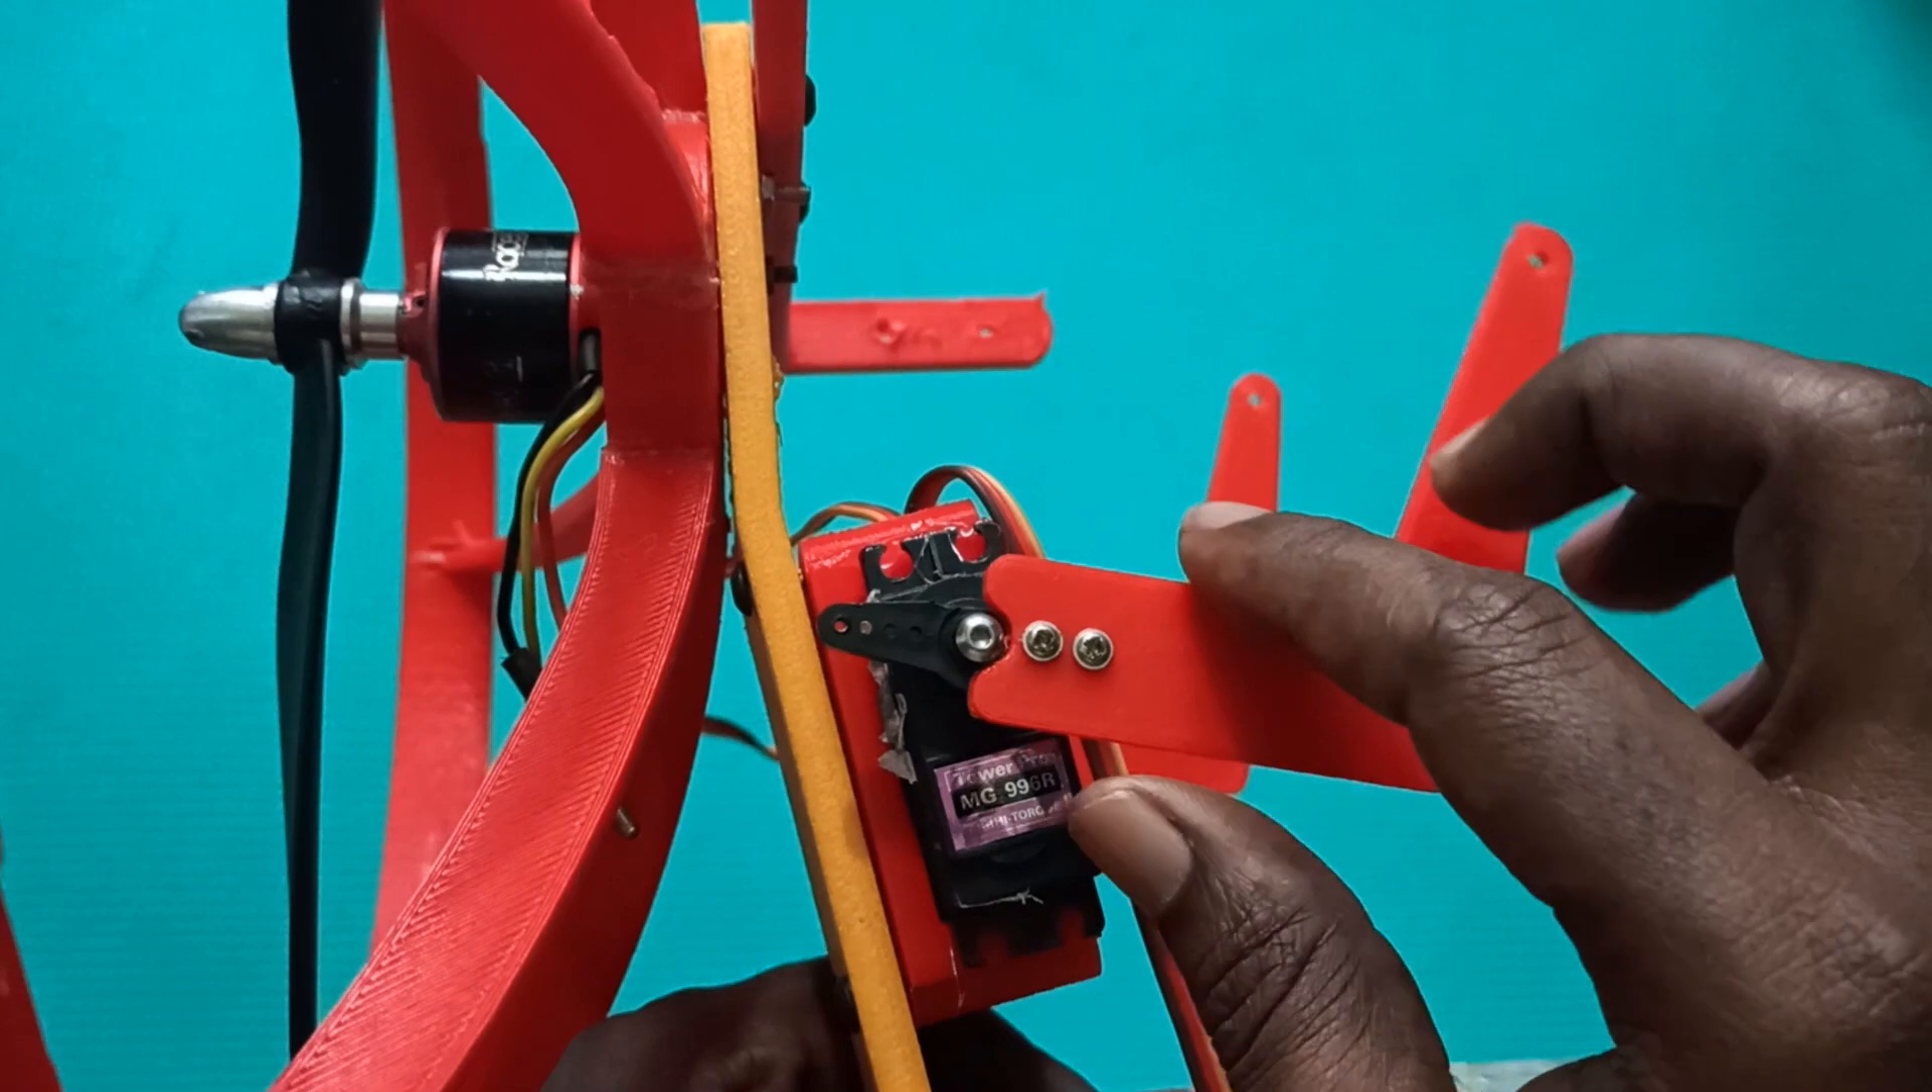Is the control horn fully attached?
Yes.